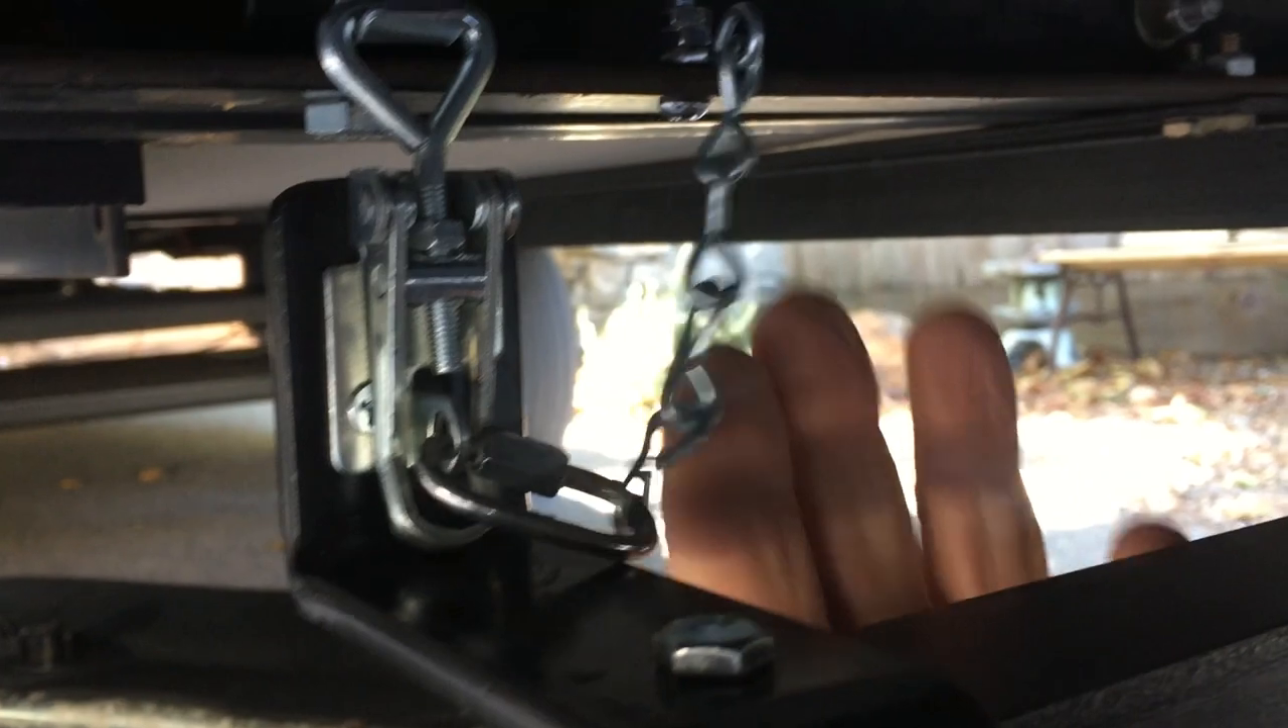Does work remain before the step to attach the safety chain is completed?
No.